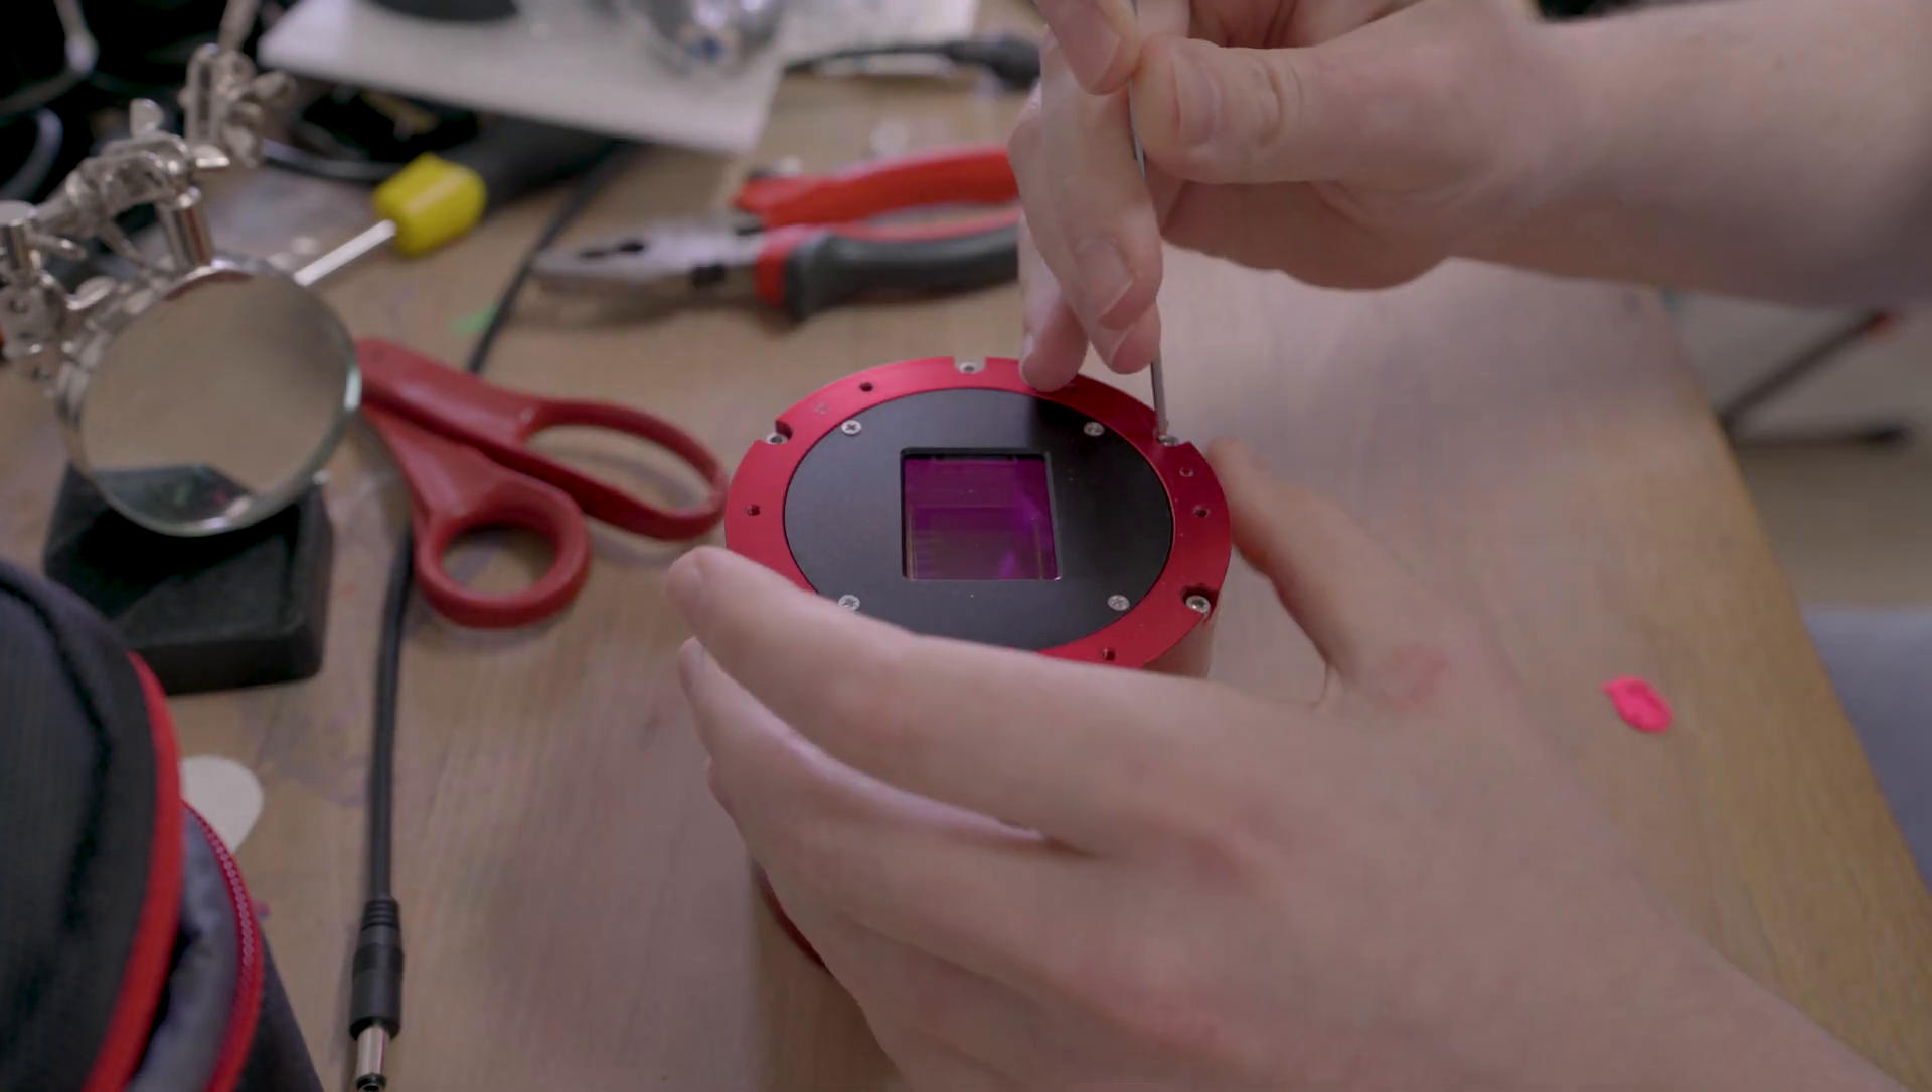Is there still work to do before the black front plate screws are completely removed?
Yes.